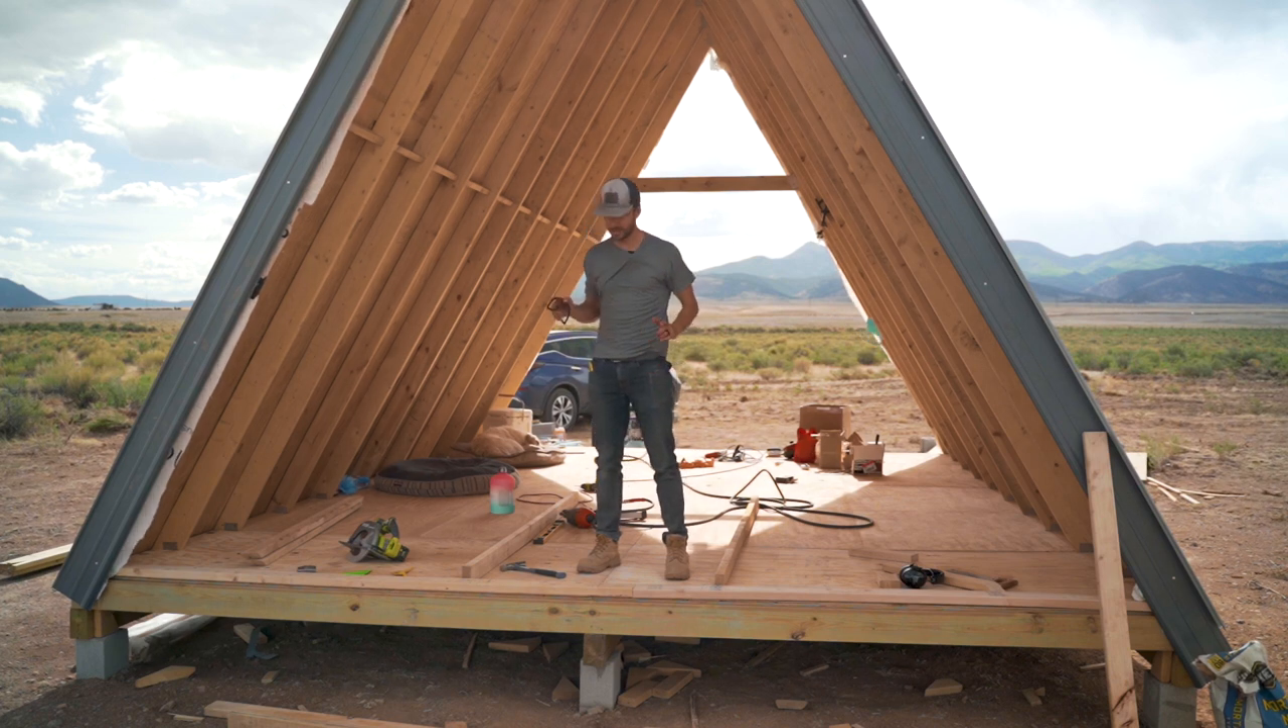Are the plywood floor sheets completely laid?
Yes.